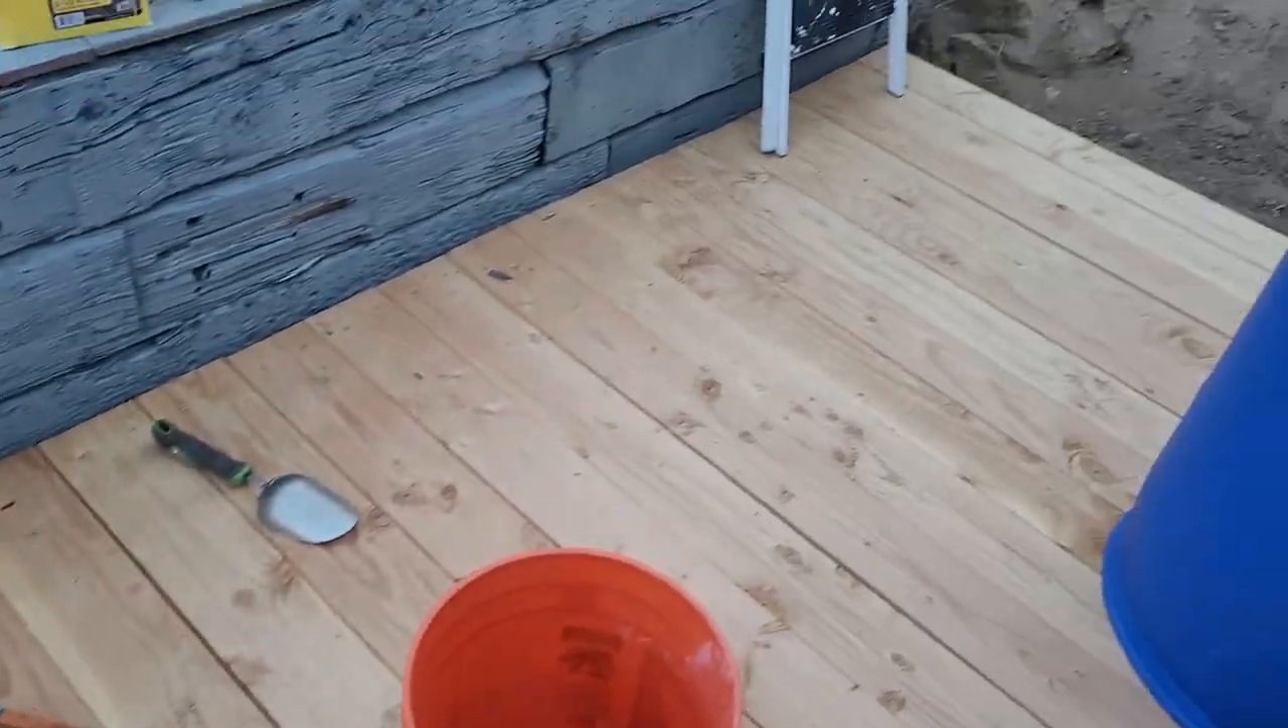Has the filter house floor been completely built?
Yes.